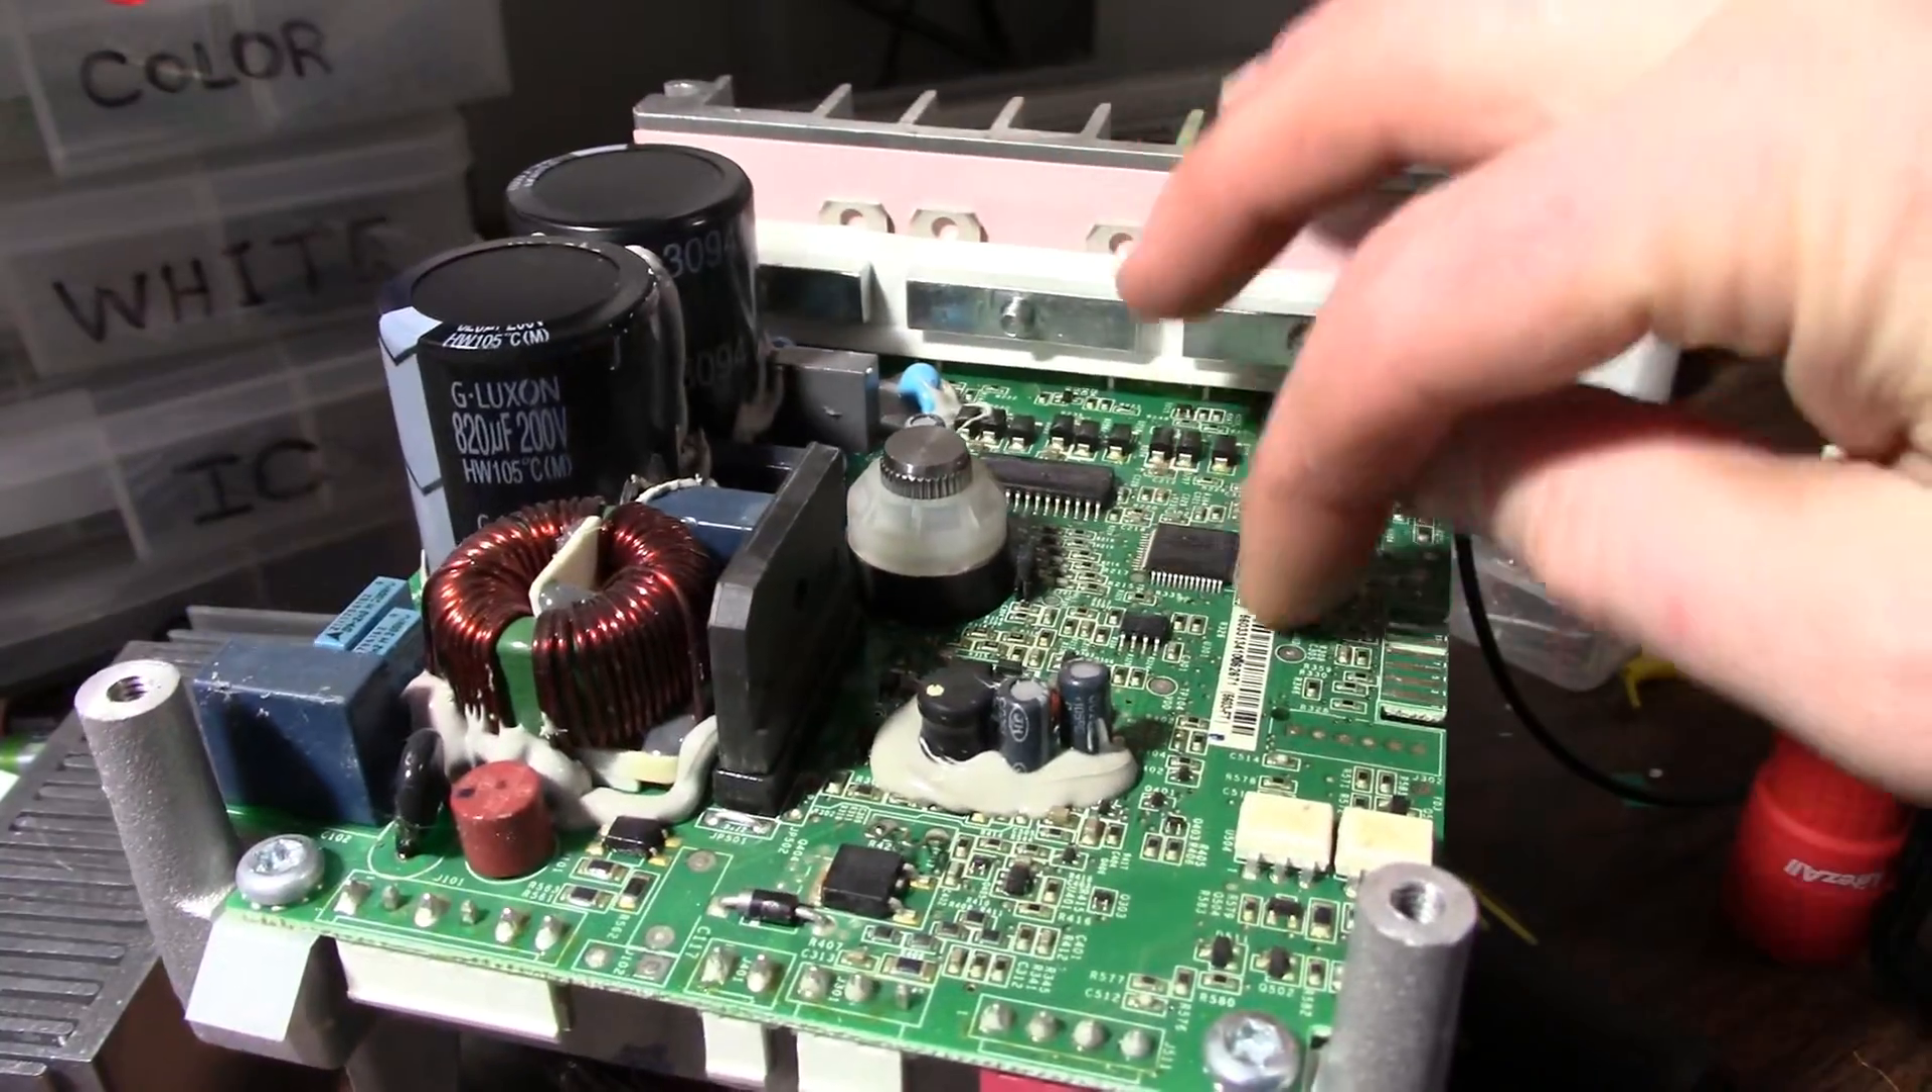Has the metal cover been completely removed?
Yes.